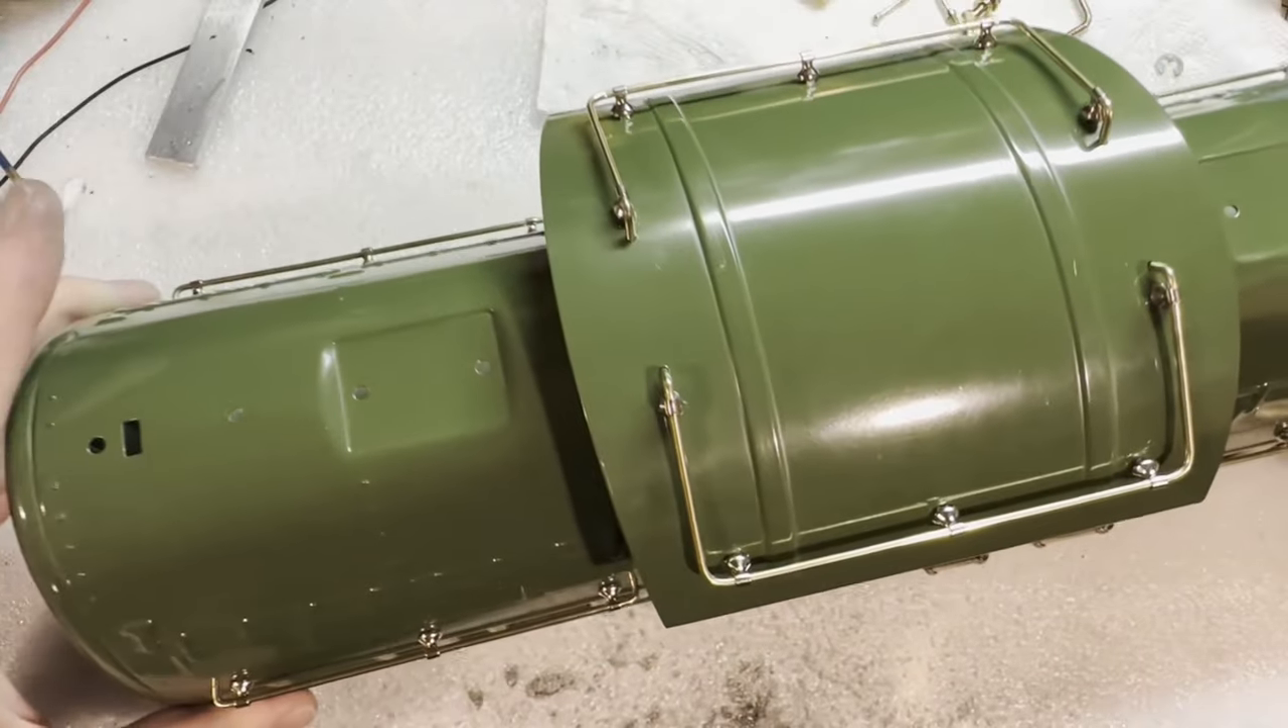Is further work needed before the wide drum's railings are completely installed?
No.